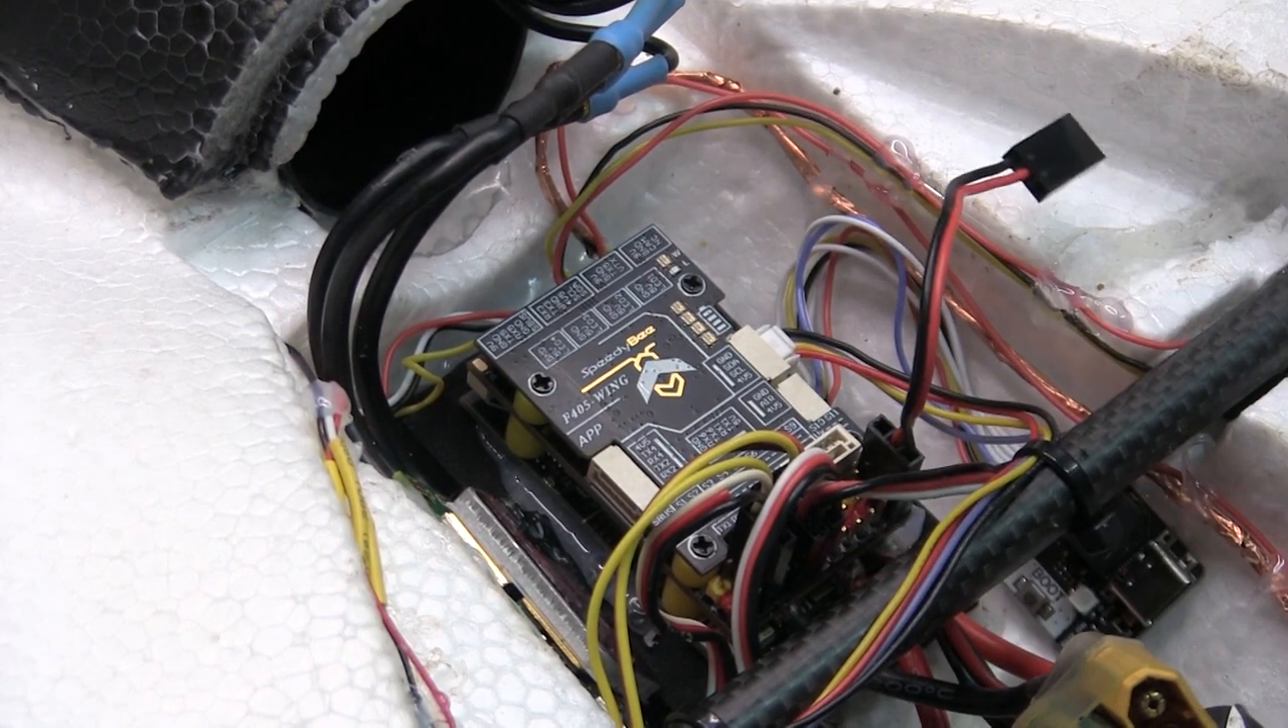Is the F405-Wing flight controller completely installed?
Yes.